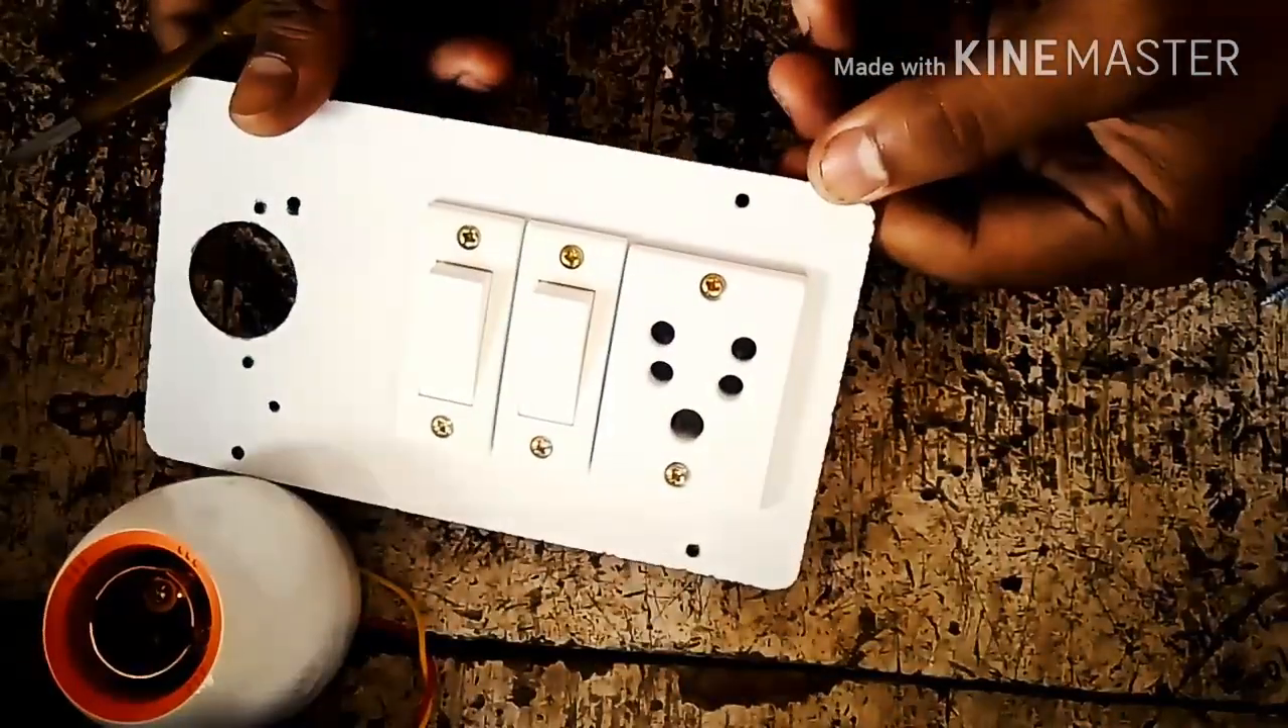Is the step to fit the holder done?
No.